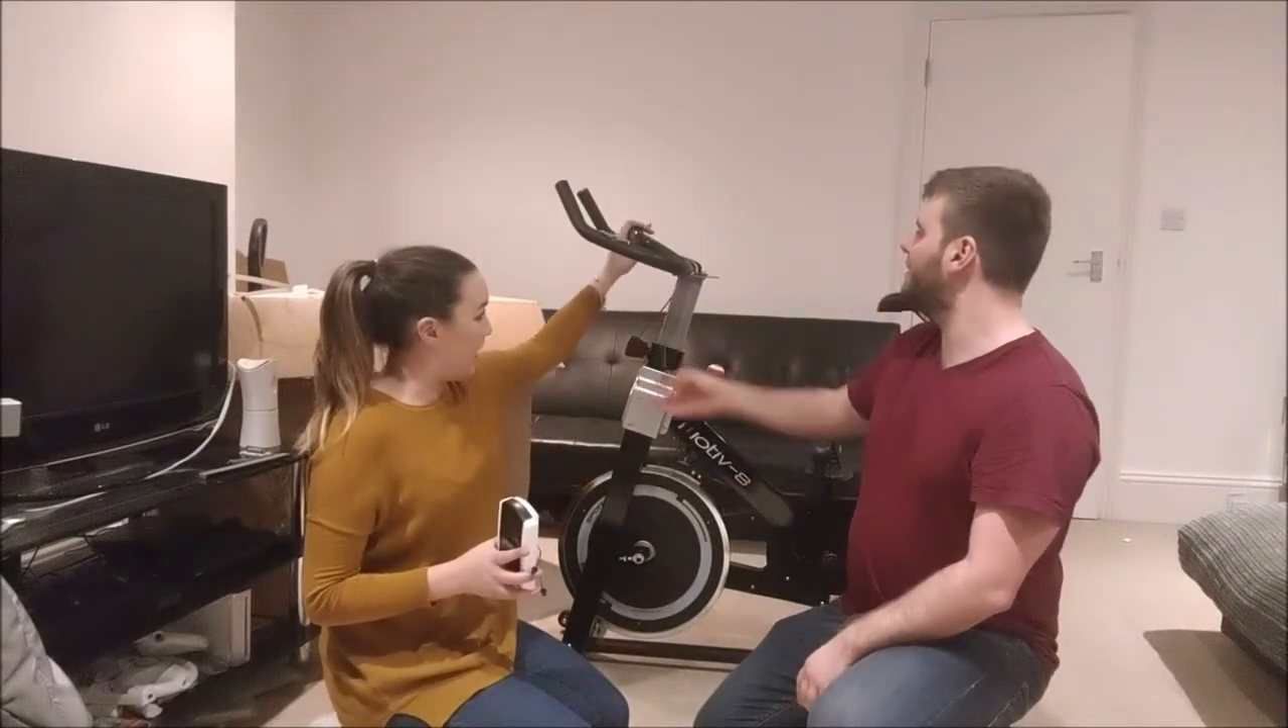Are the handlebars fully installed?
Yes.